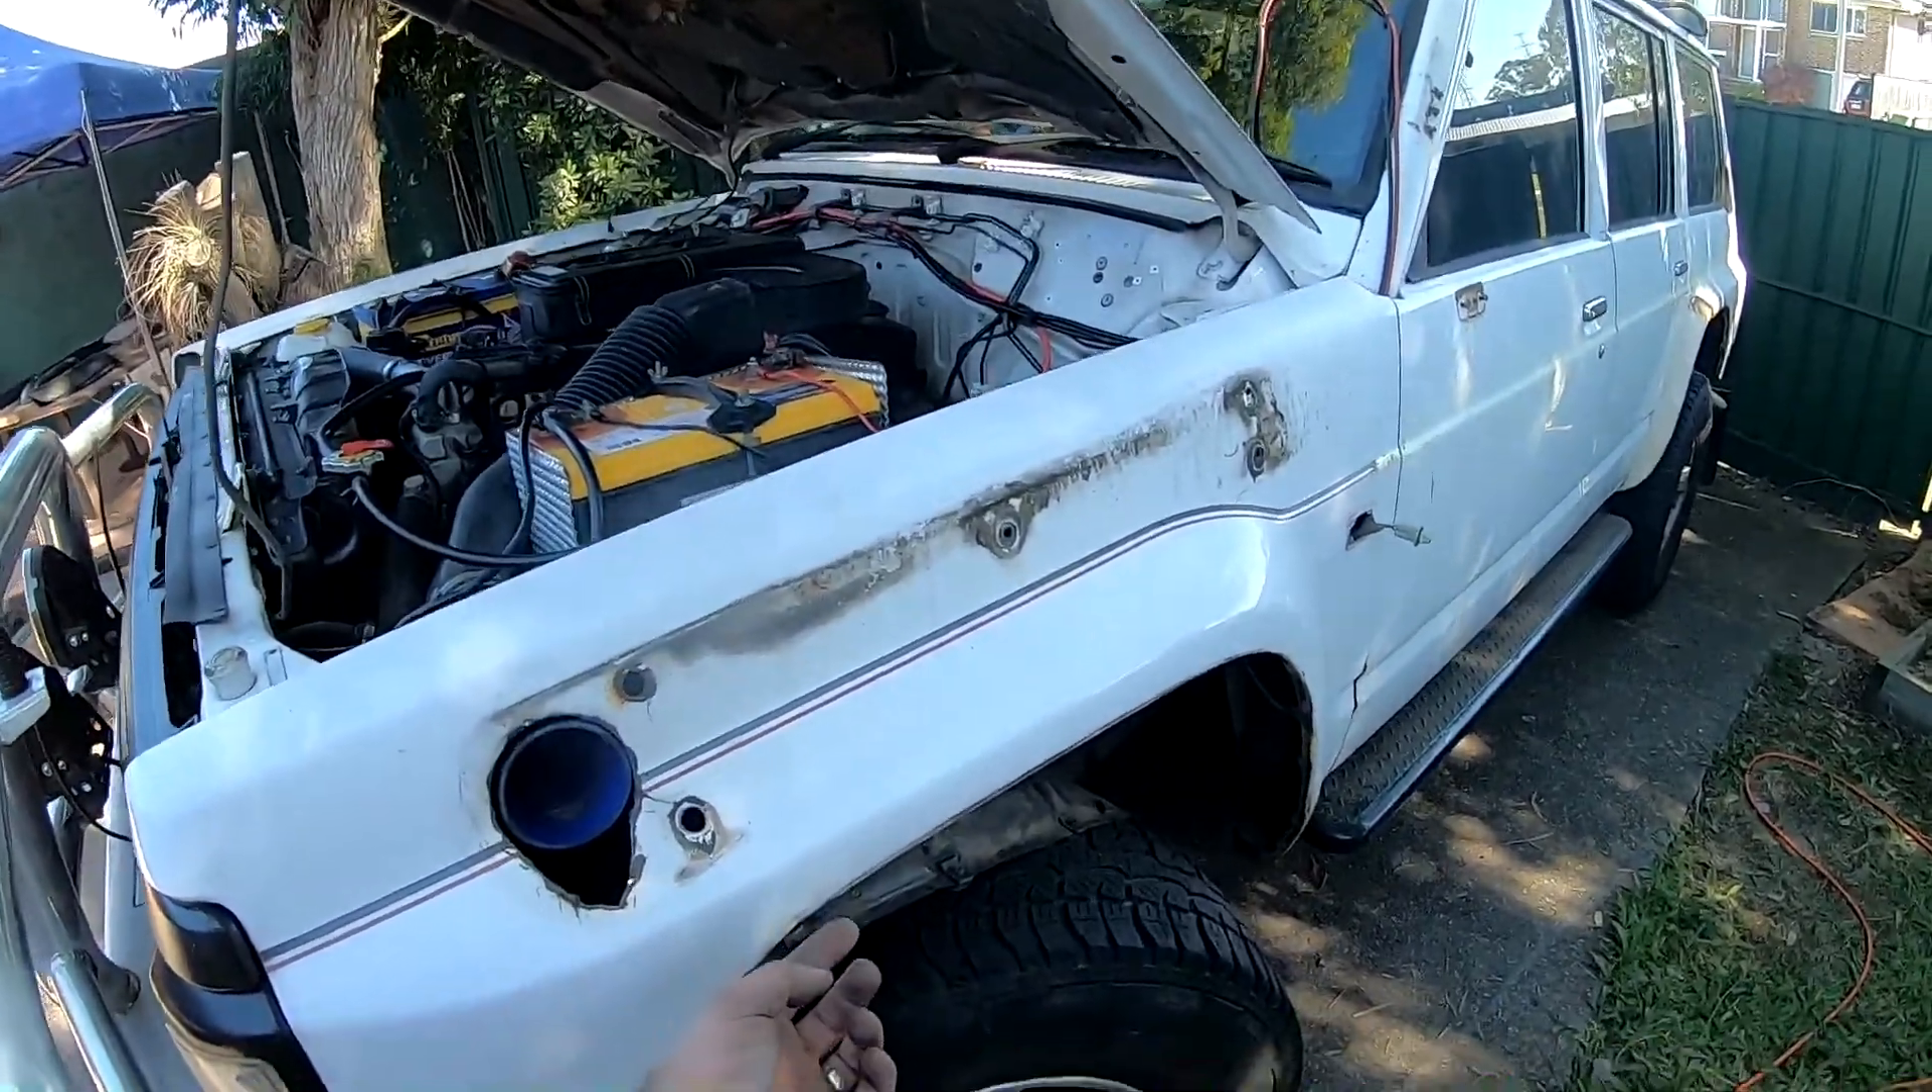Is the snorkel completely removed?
Yes.